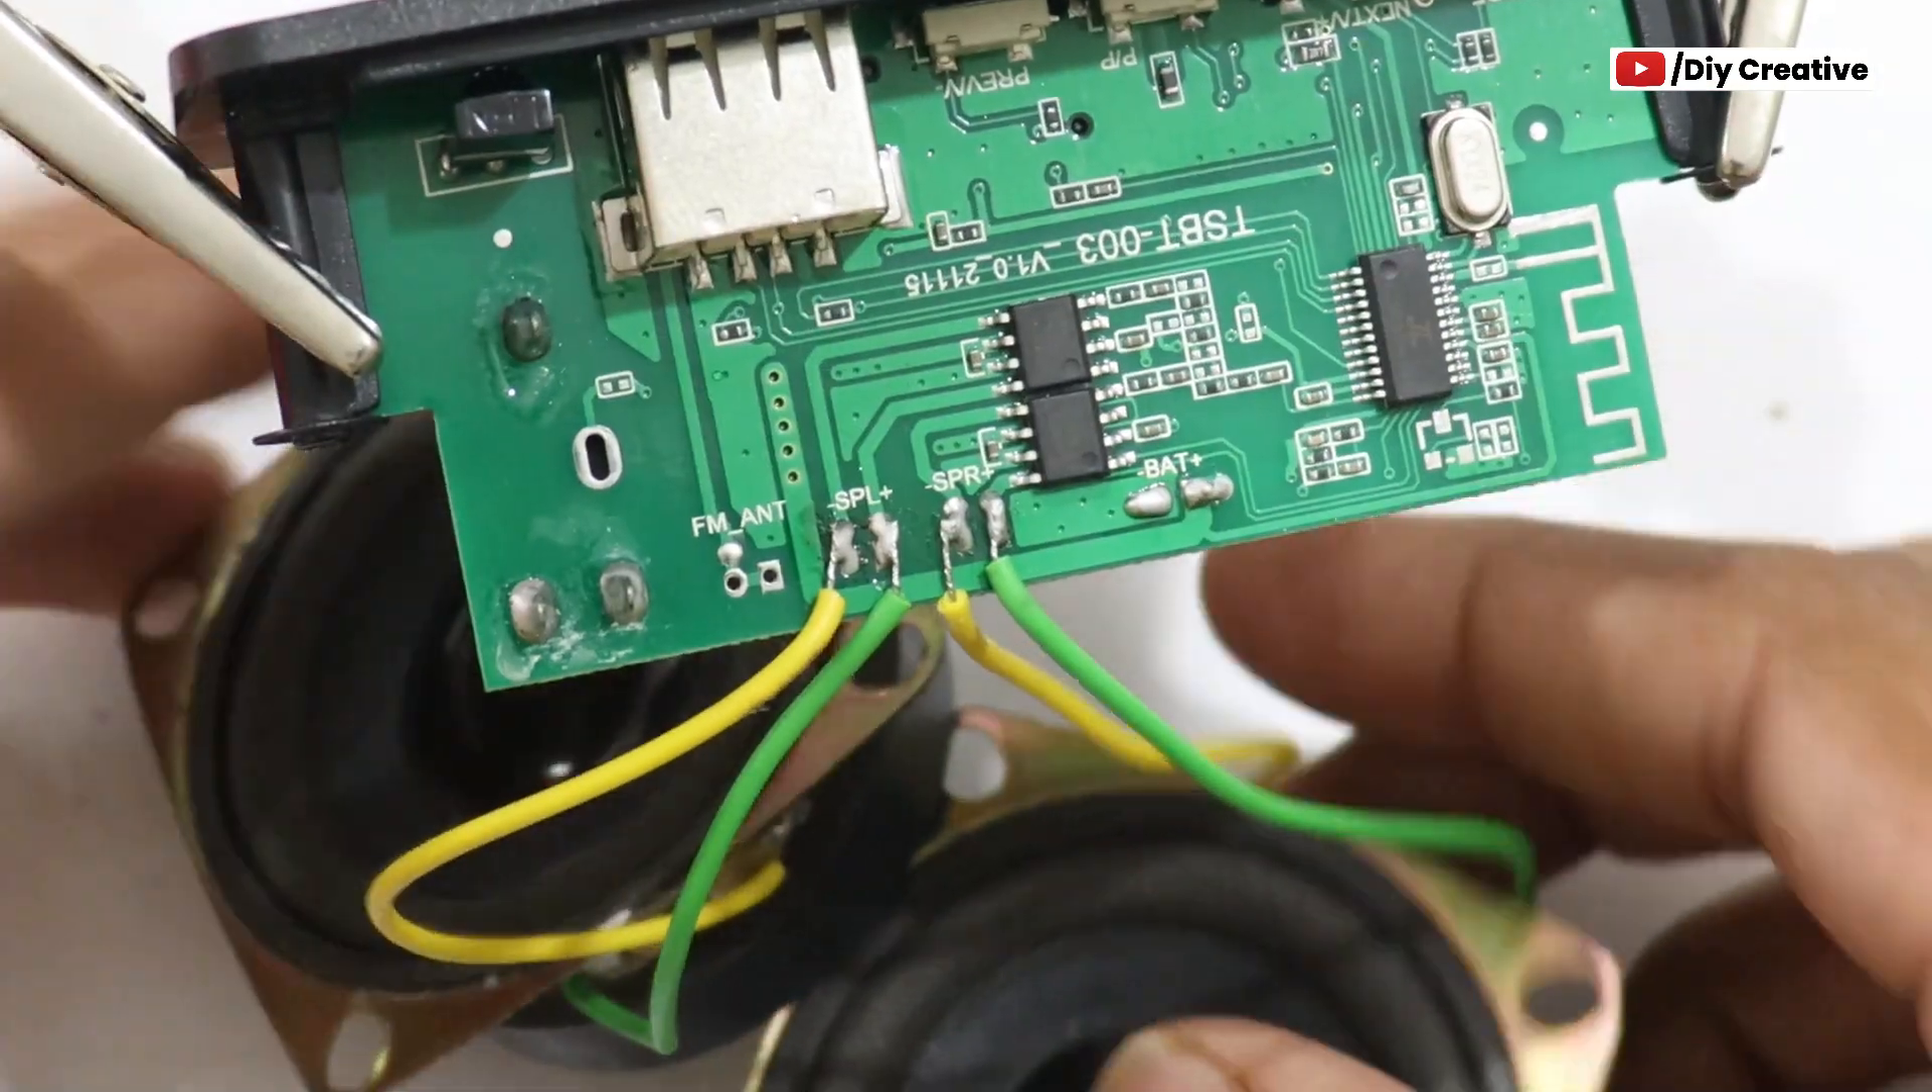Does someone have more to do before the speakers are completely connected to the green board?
No.